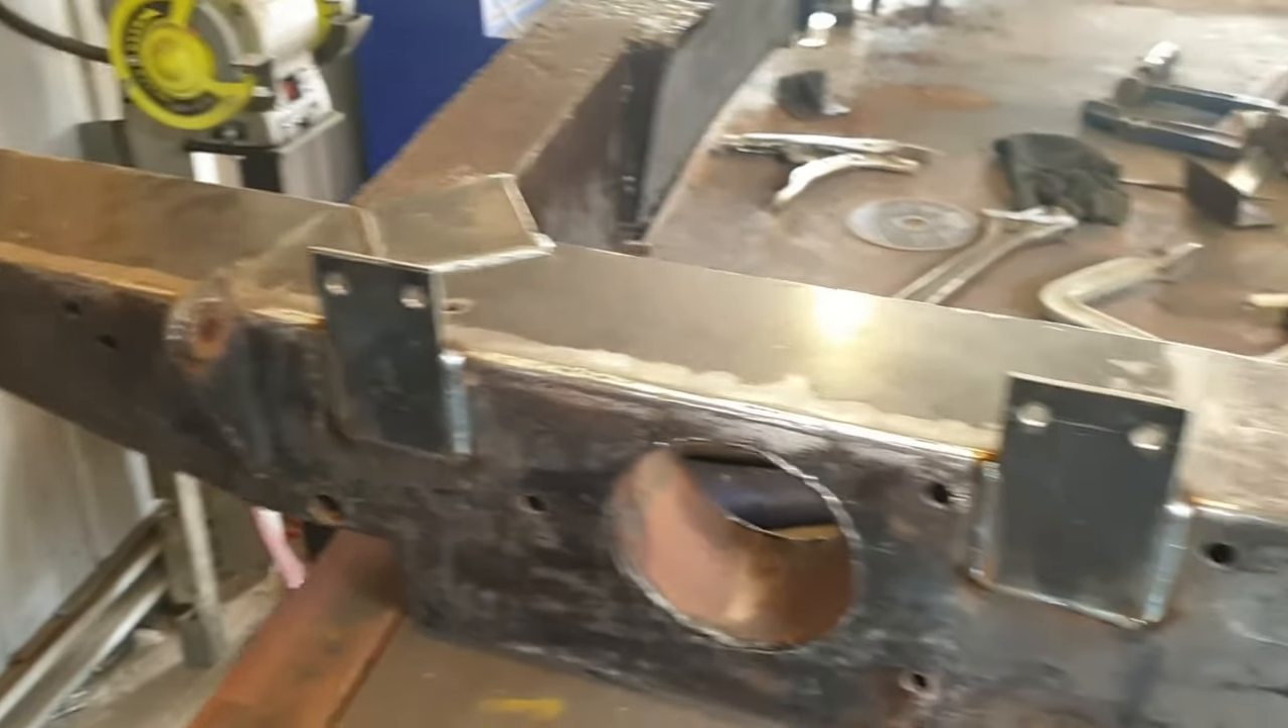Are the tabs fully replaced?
Yes.